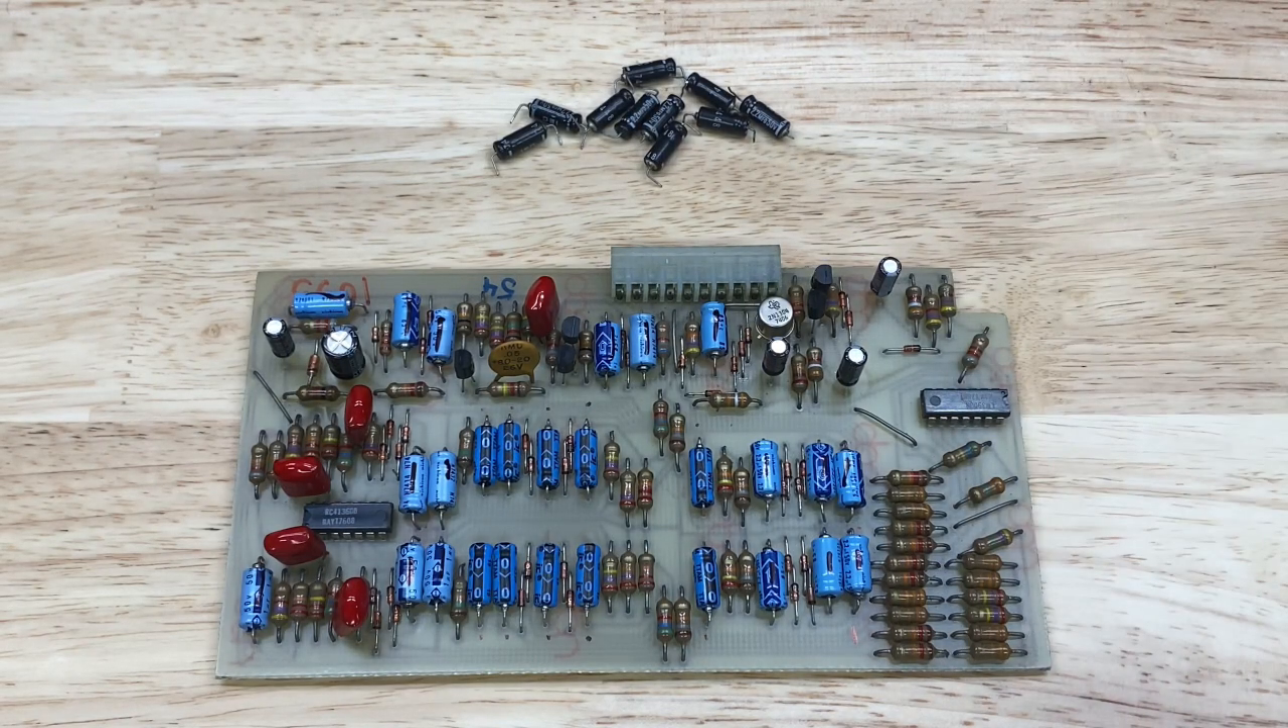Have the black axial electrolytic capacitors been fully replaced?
Yes.